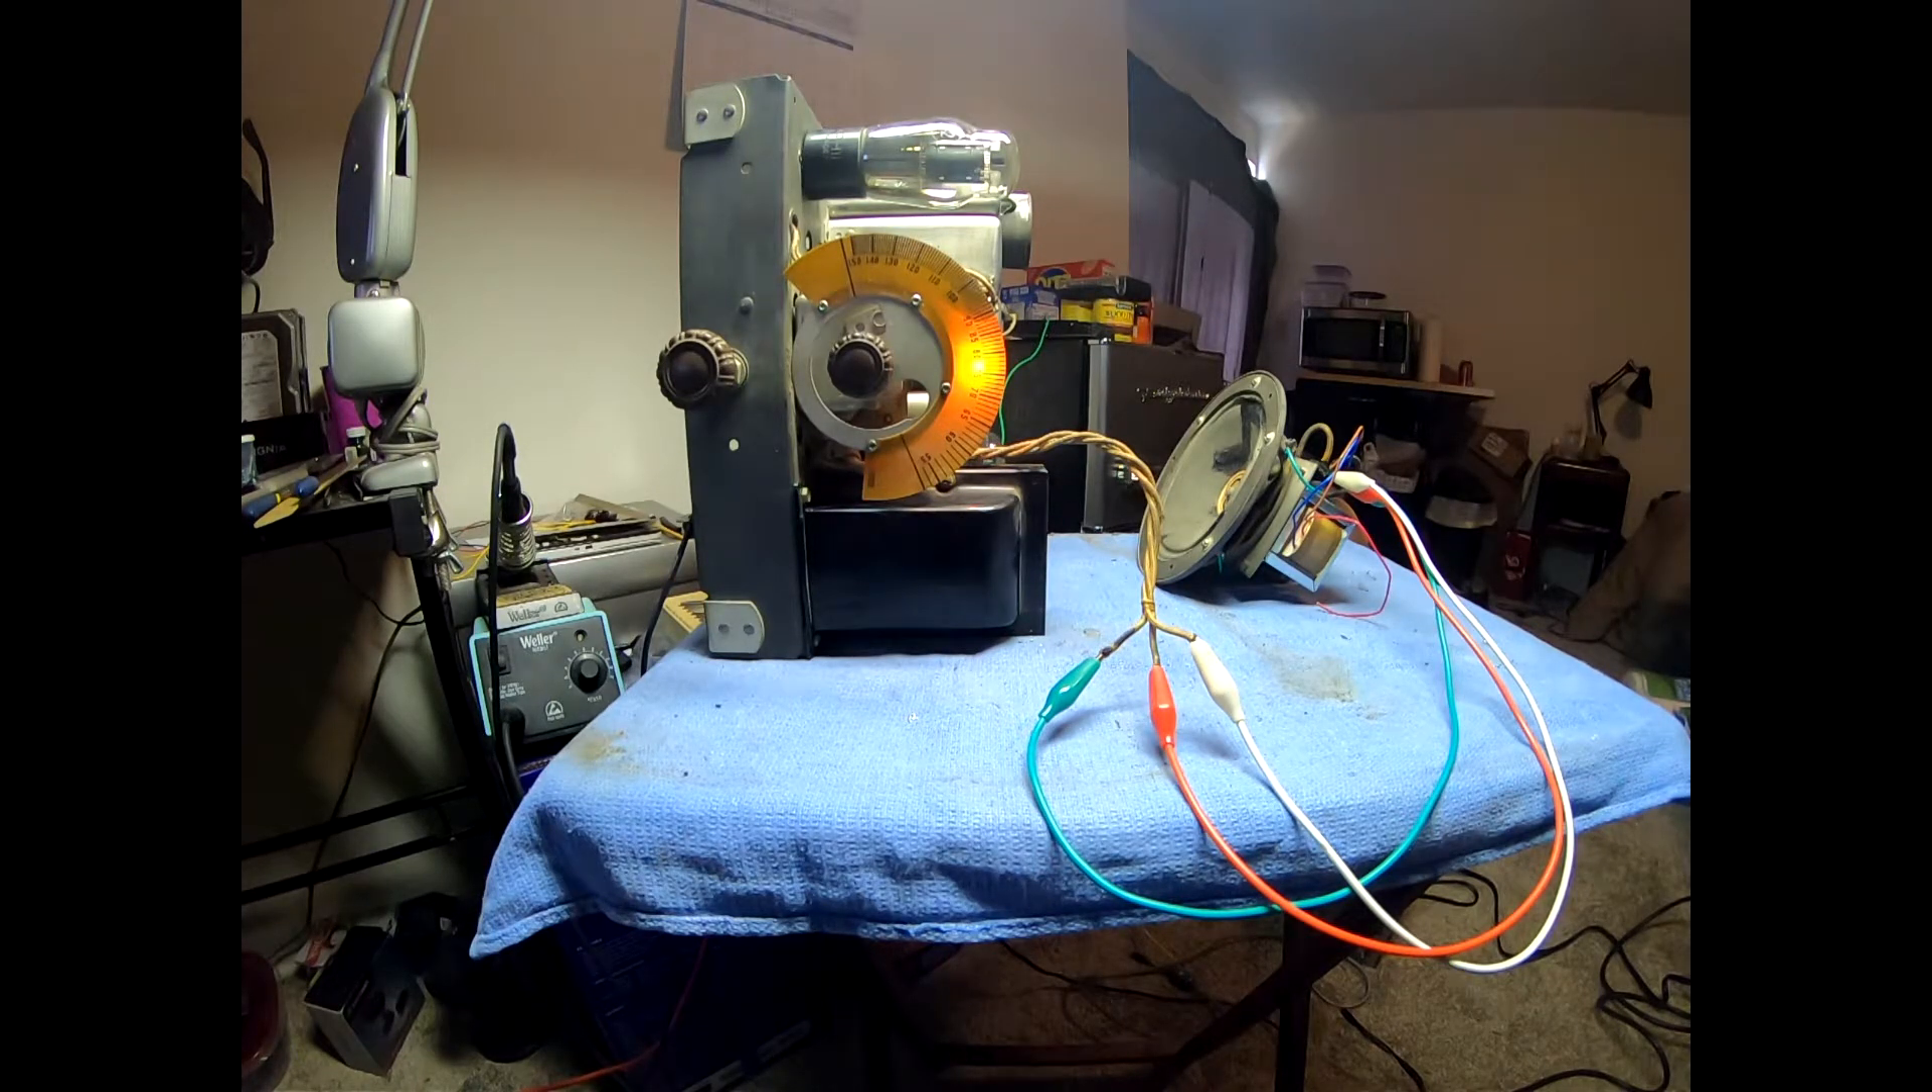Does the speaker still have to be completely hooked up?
No.